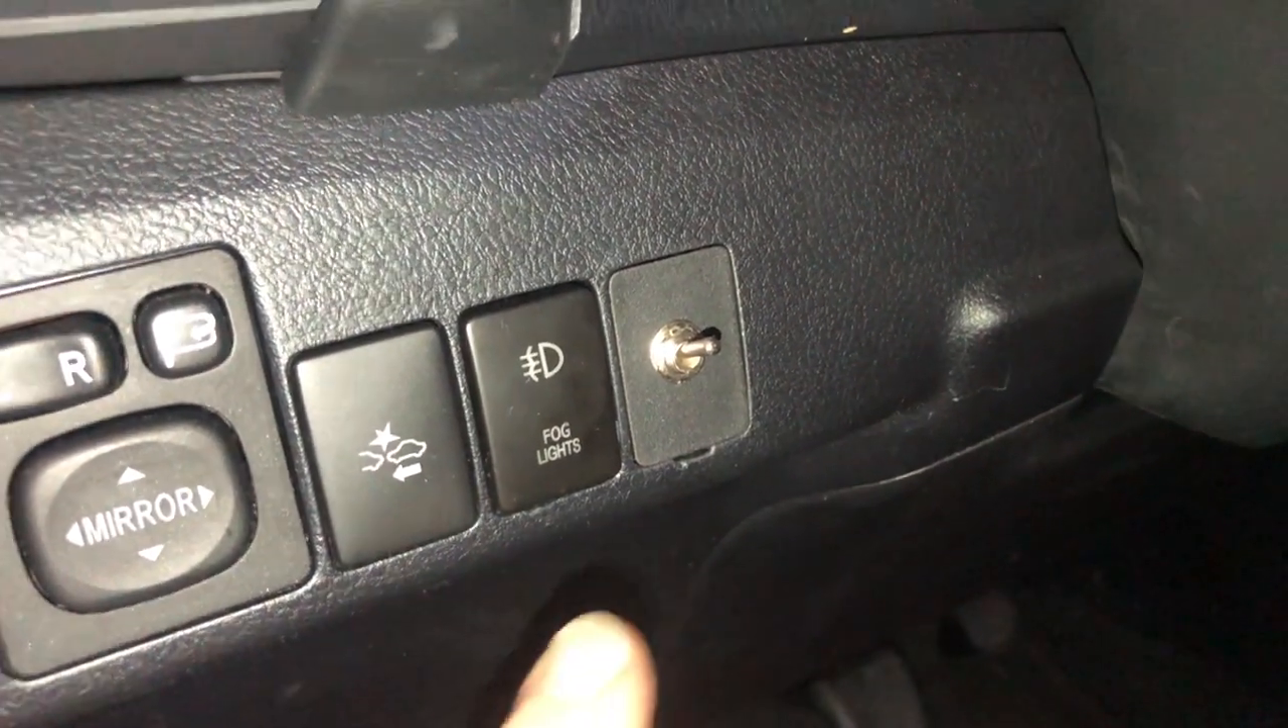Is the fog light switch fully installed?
Yes.